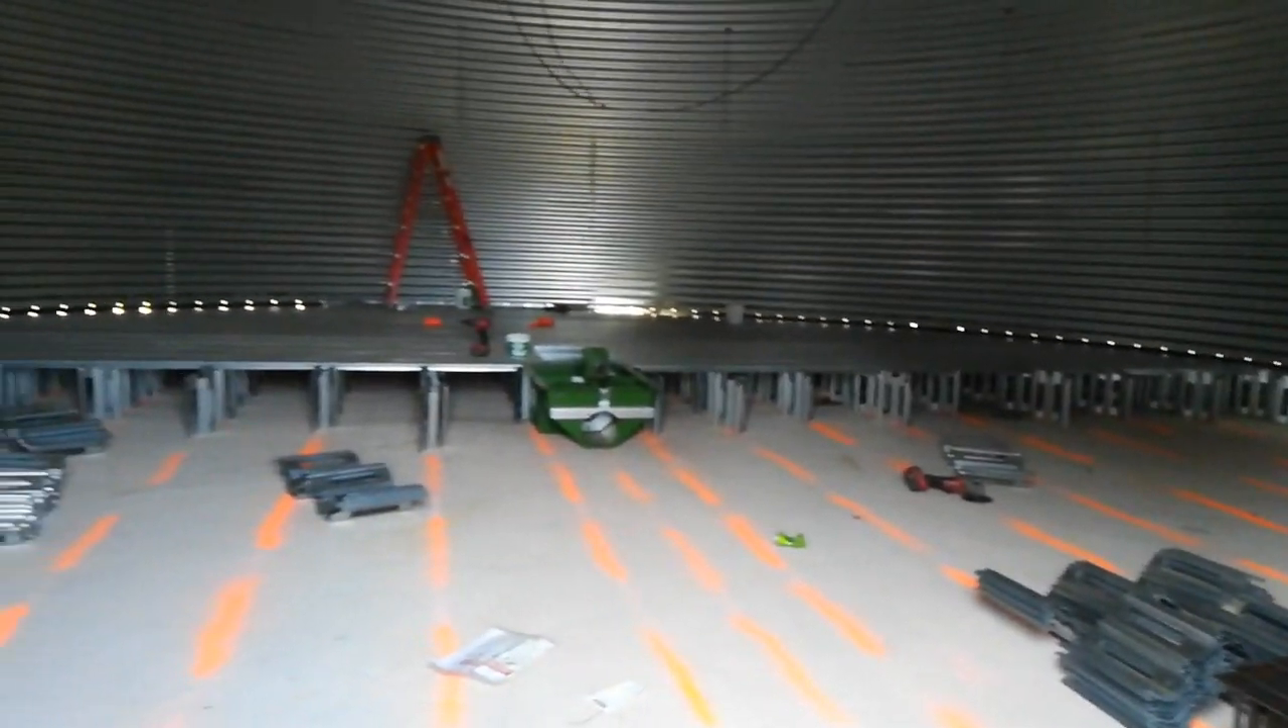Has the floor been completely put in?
No.